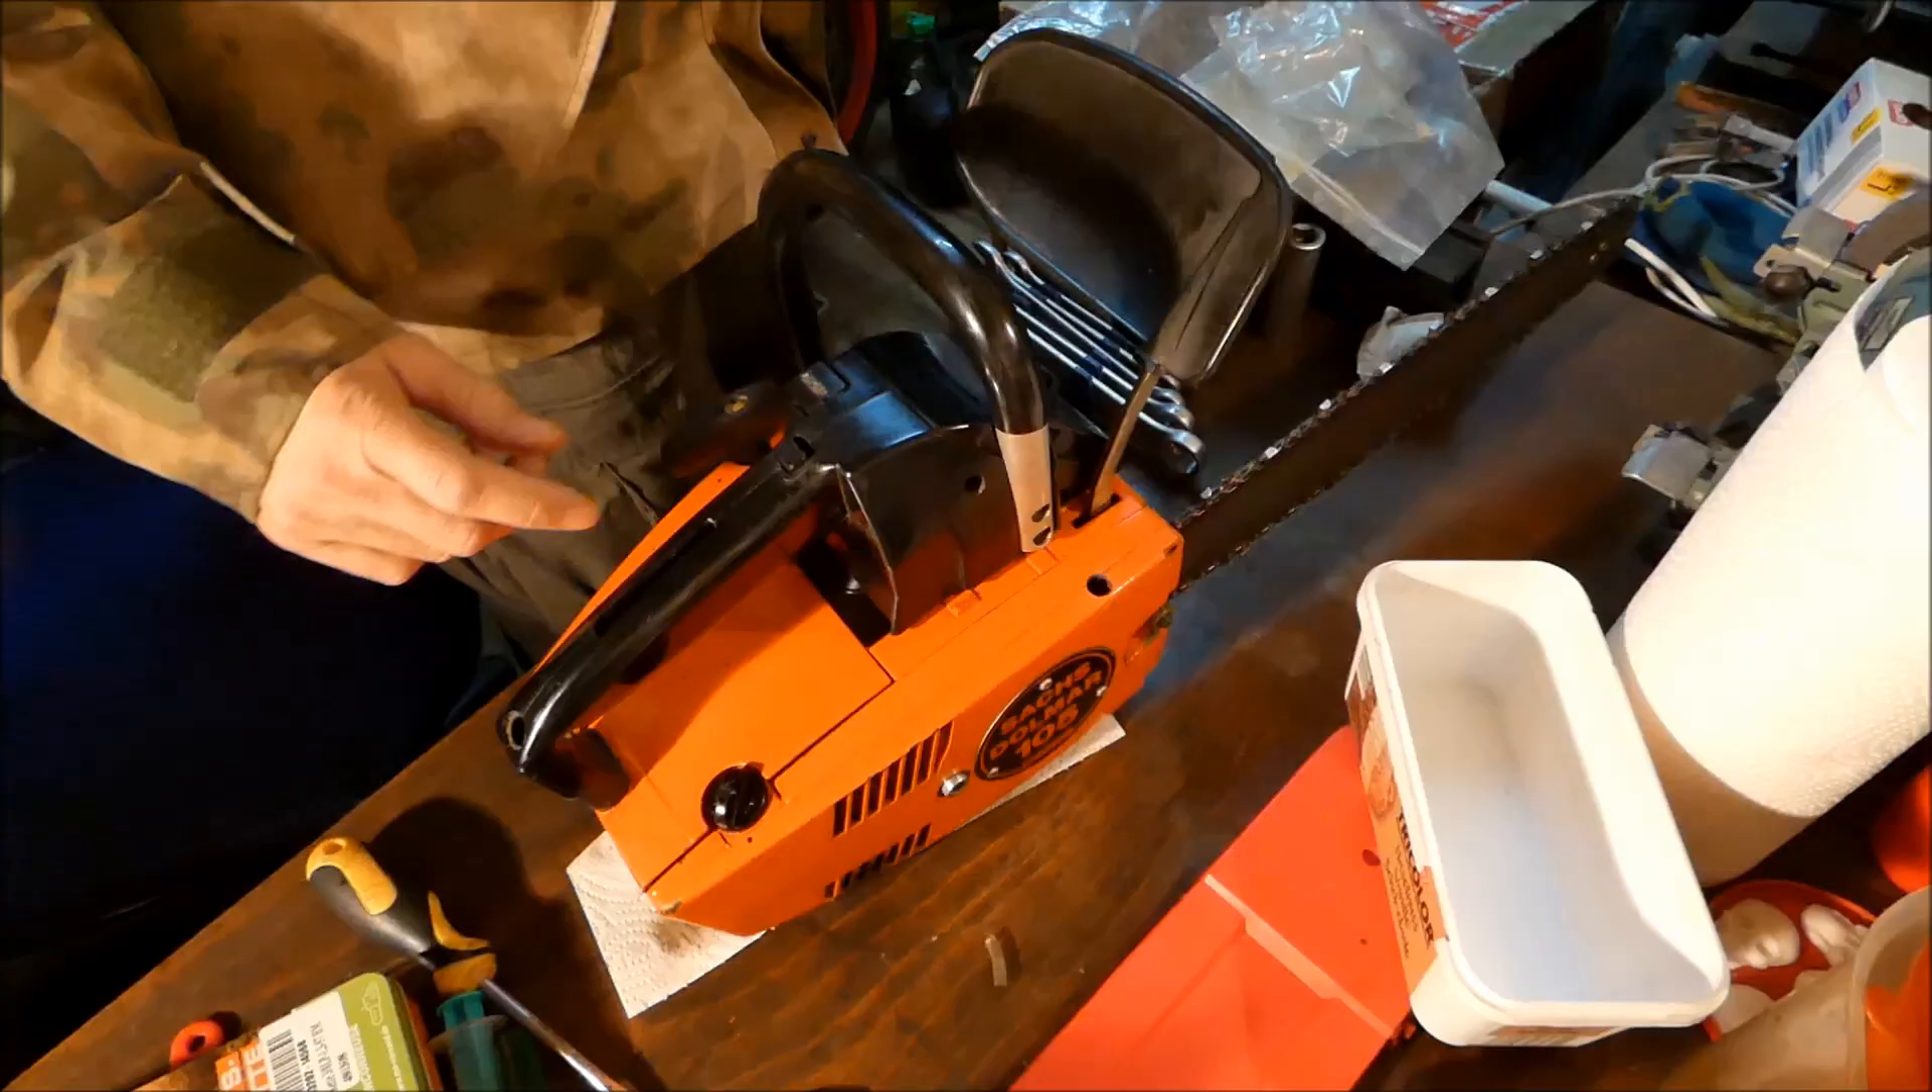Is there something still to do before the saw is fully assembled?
No.